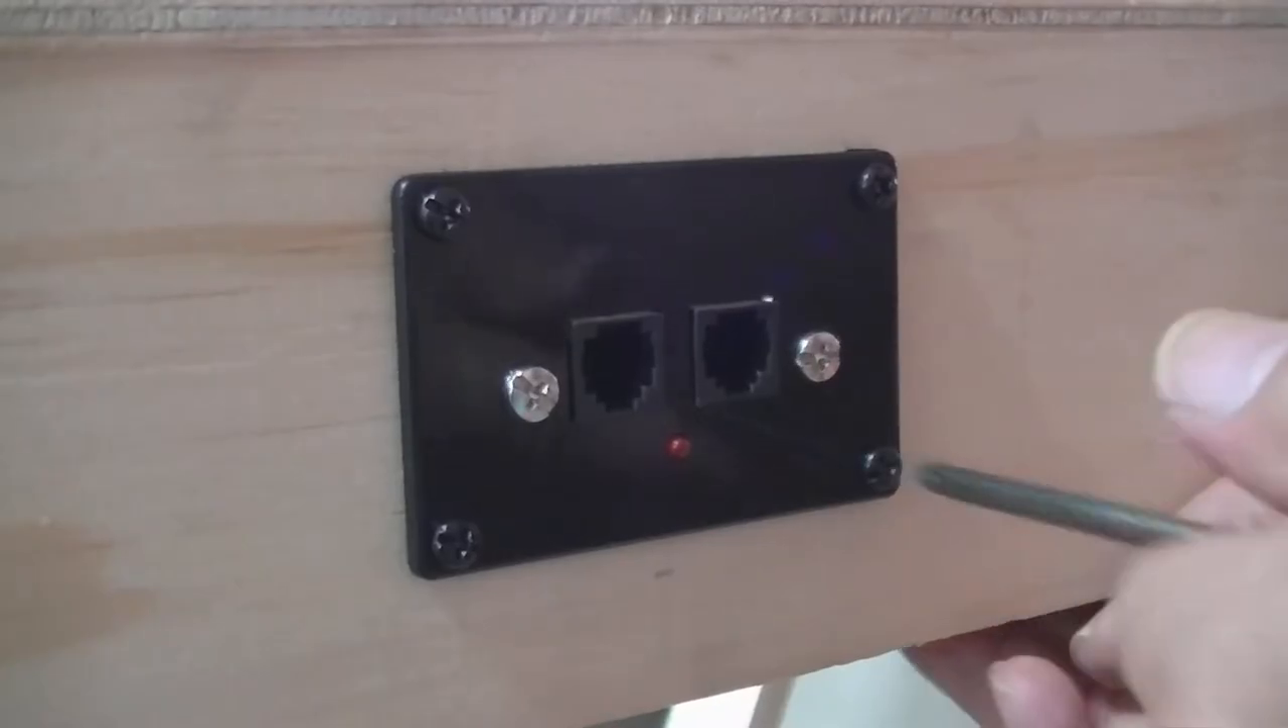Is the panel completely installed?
Yes.